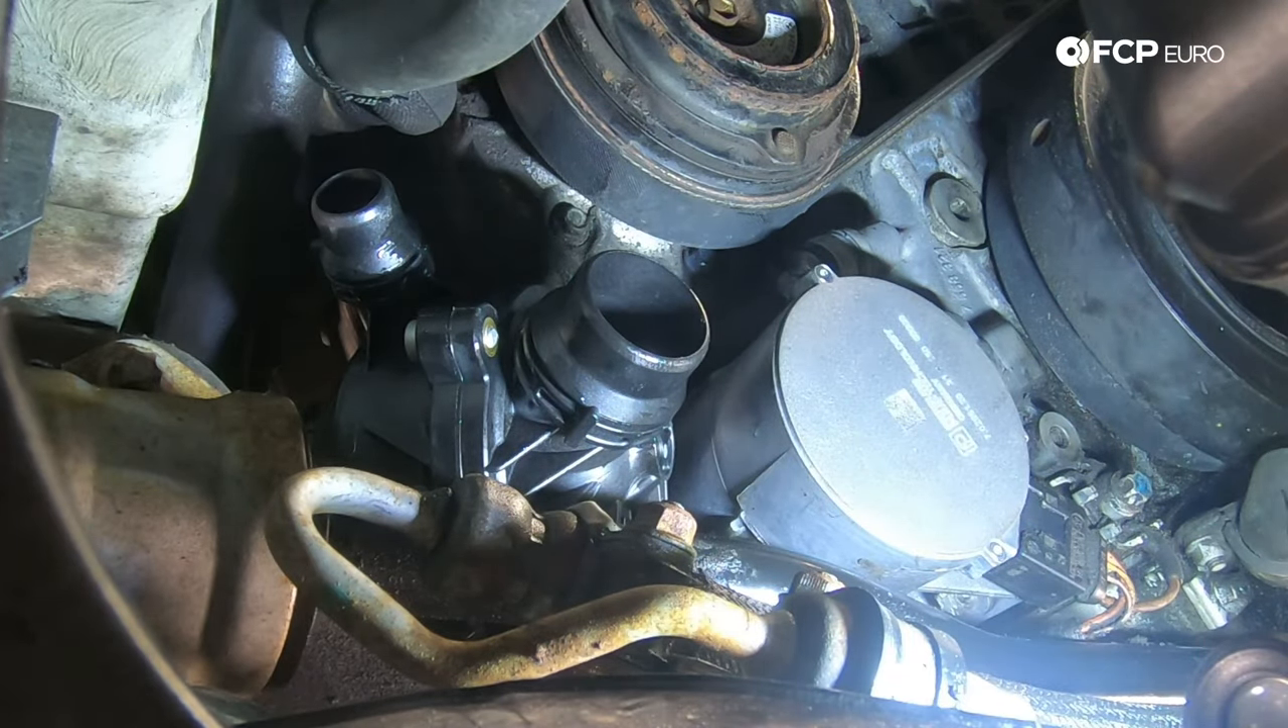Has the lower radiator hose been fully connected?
No.